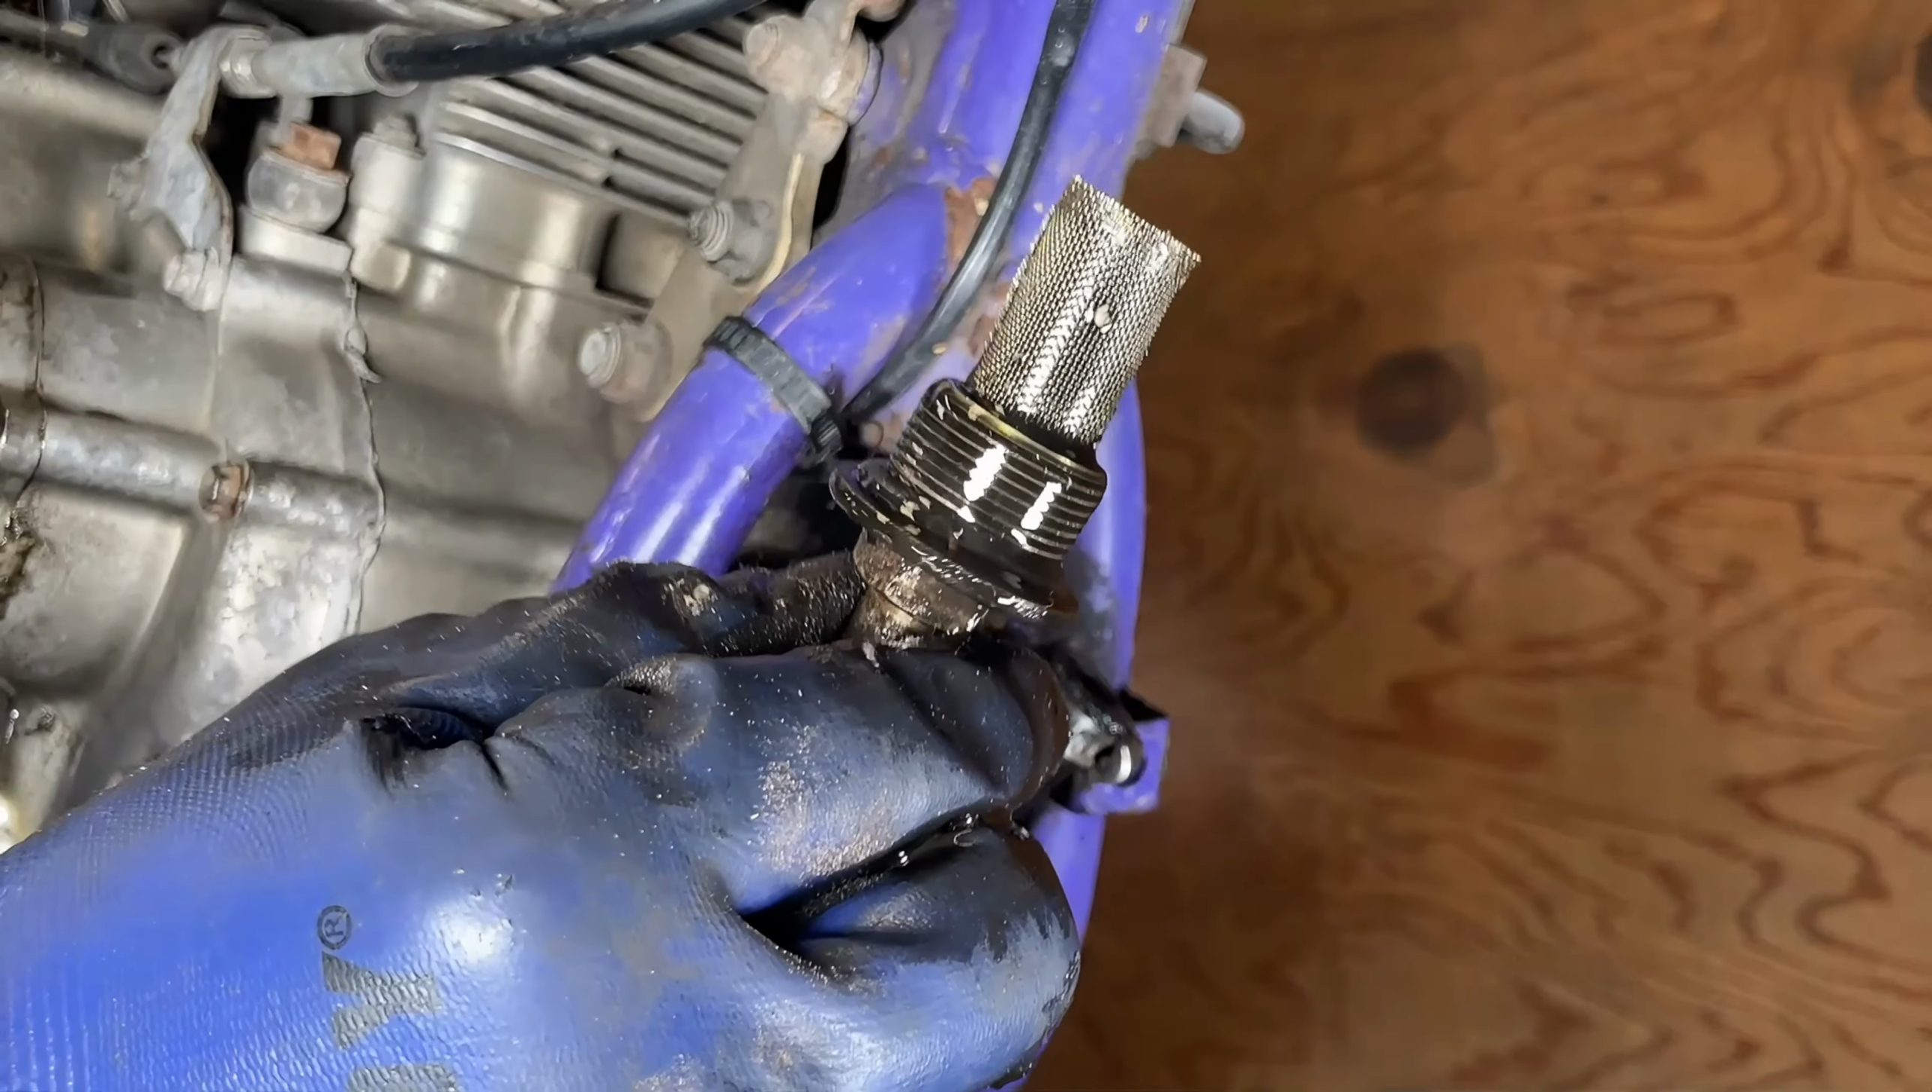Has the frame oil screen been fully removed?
Yes.